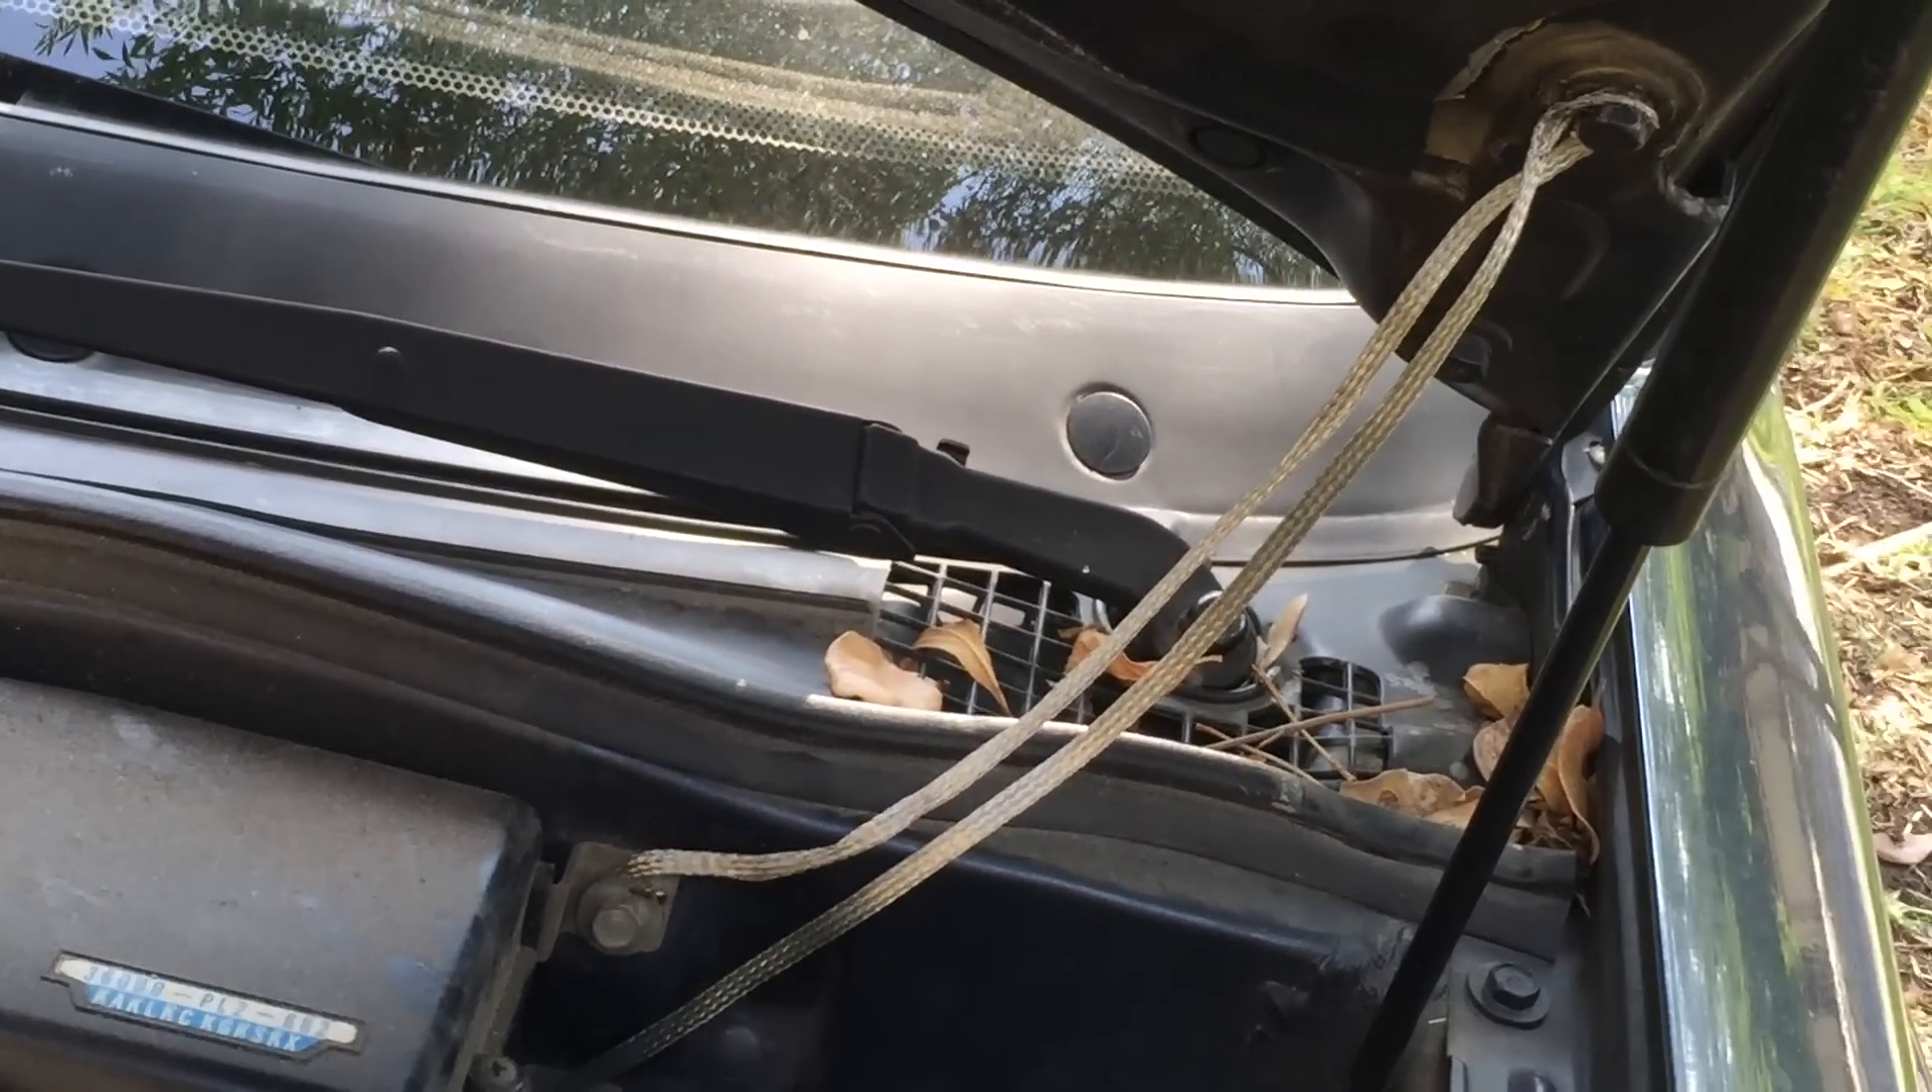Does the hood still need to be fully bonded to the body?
No.